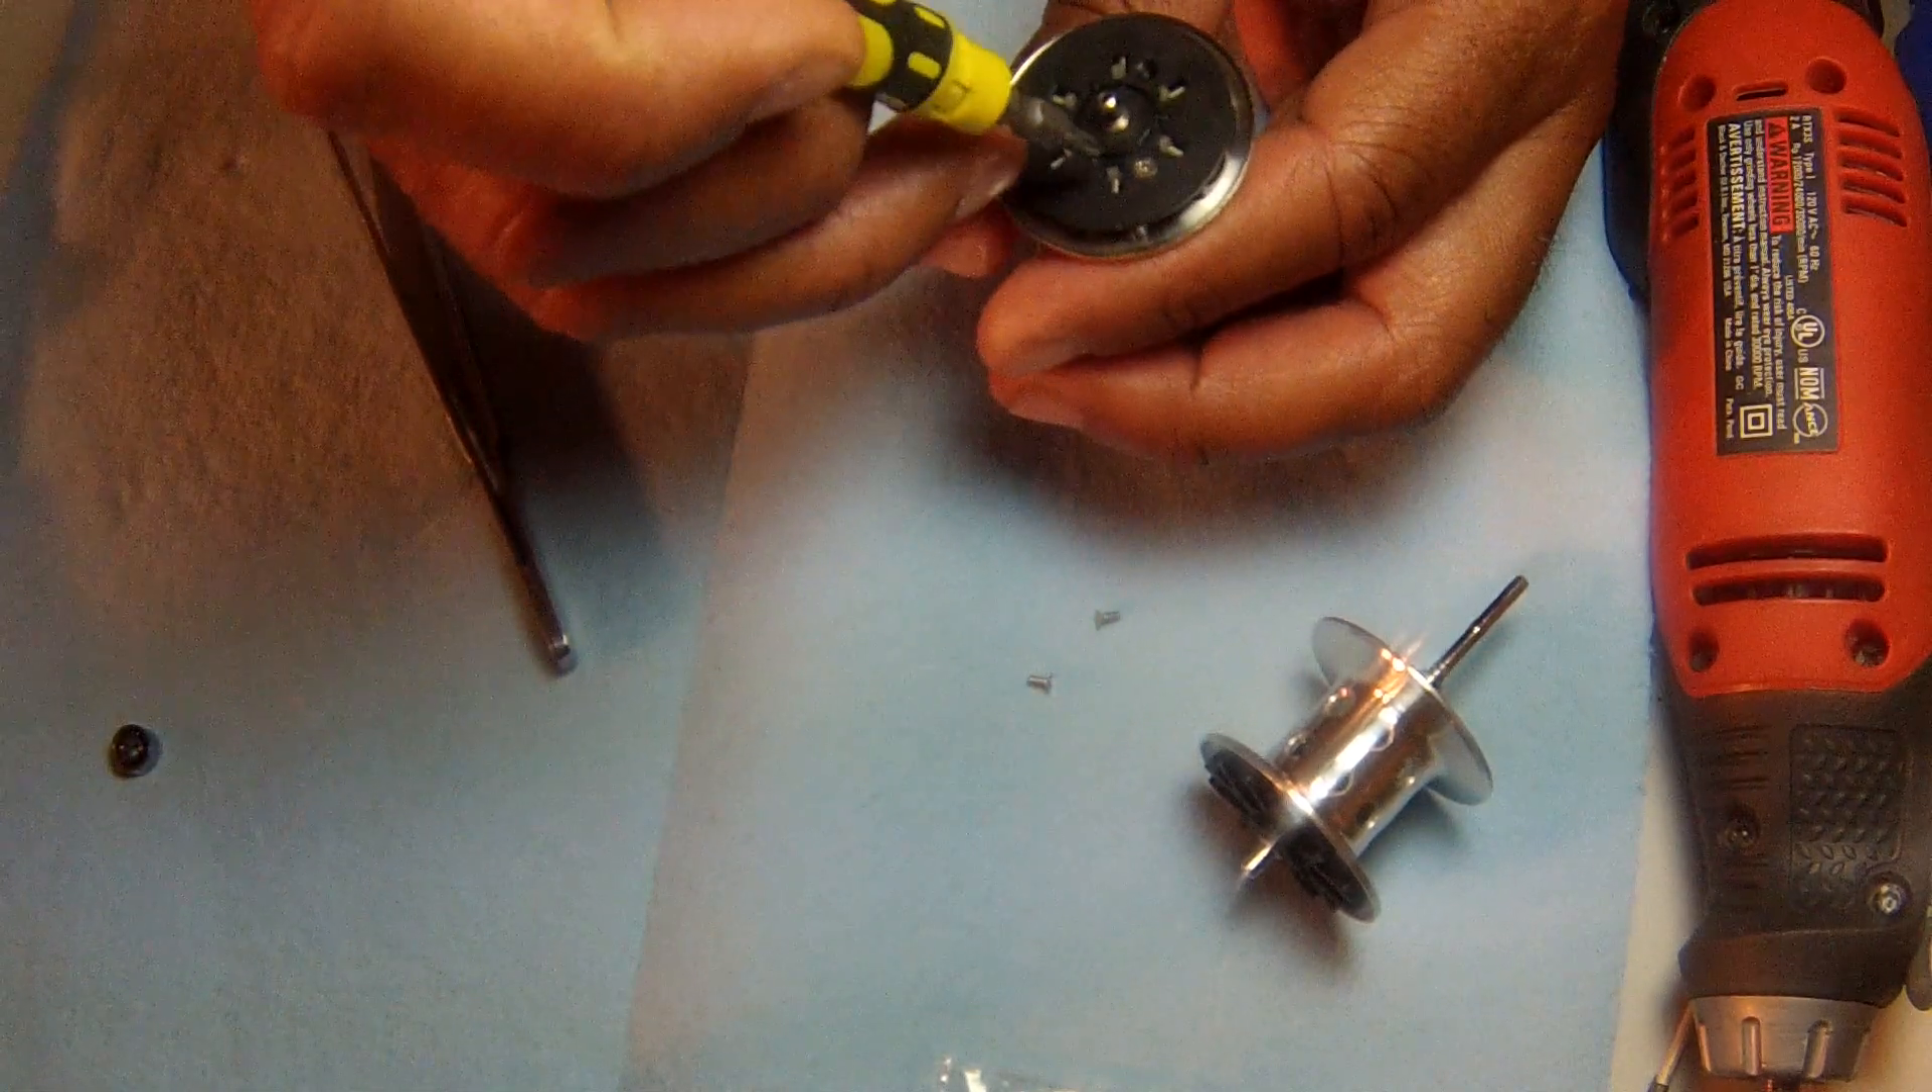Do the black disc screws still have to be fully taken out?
Yes.